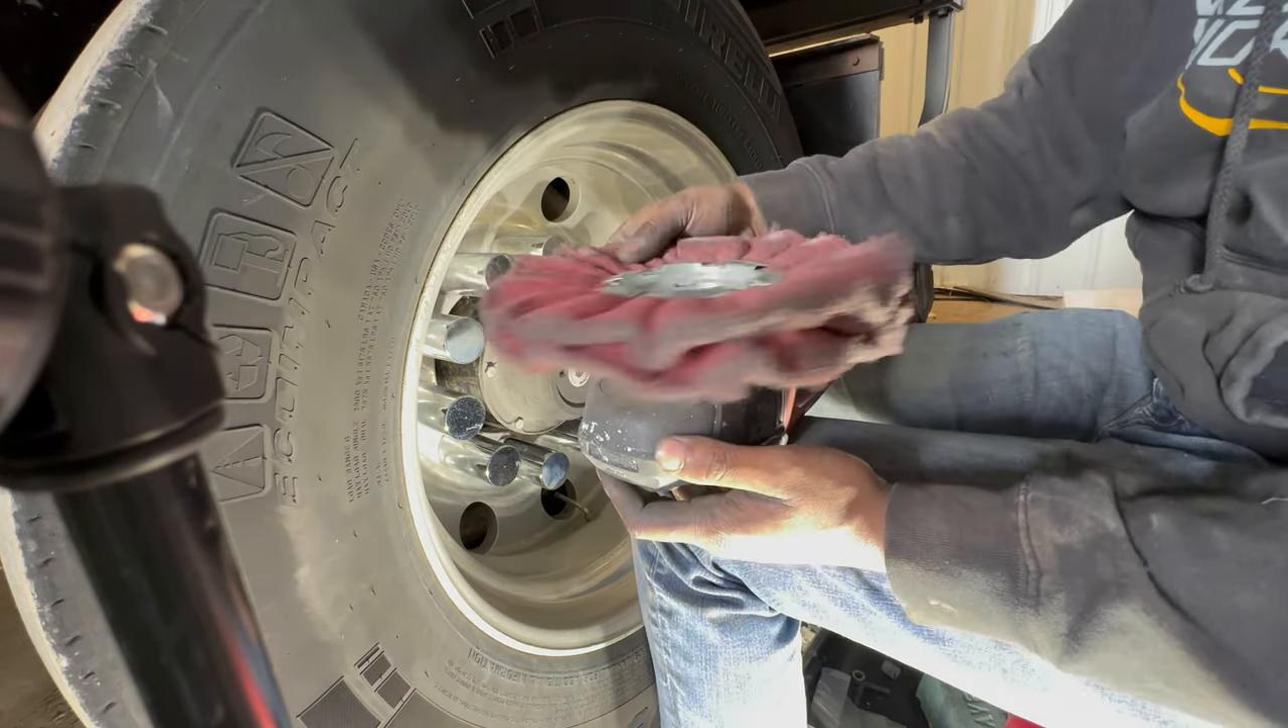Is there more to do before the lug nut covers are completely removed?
Yes.